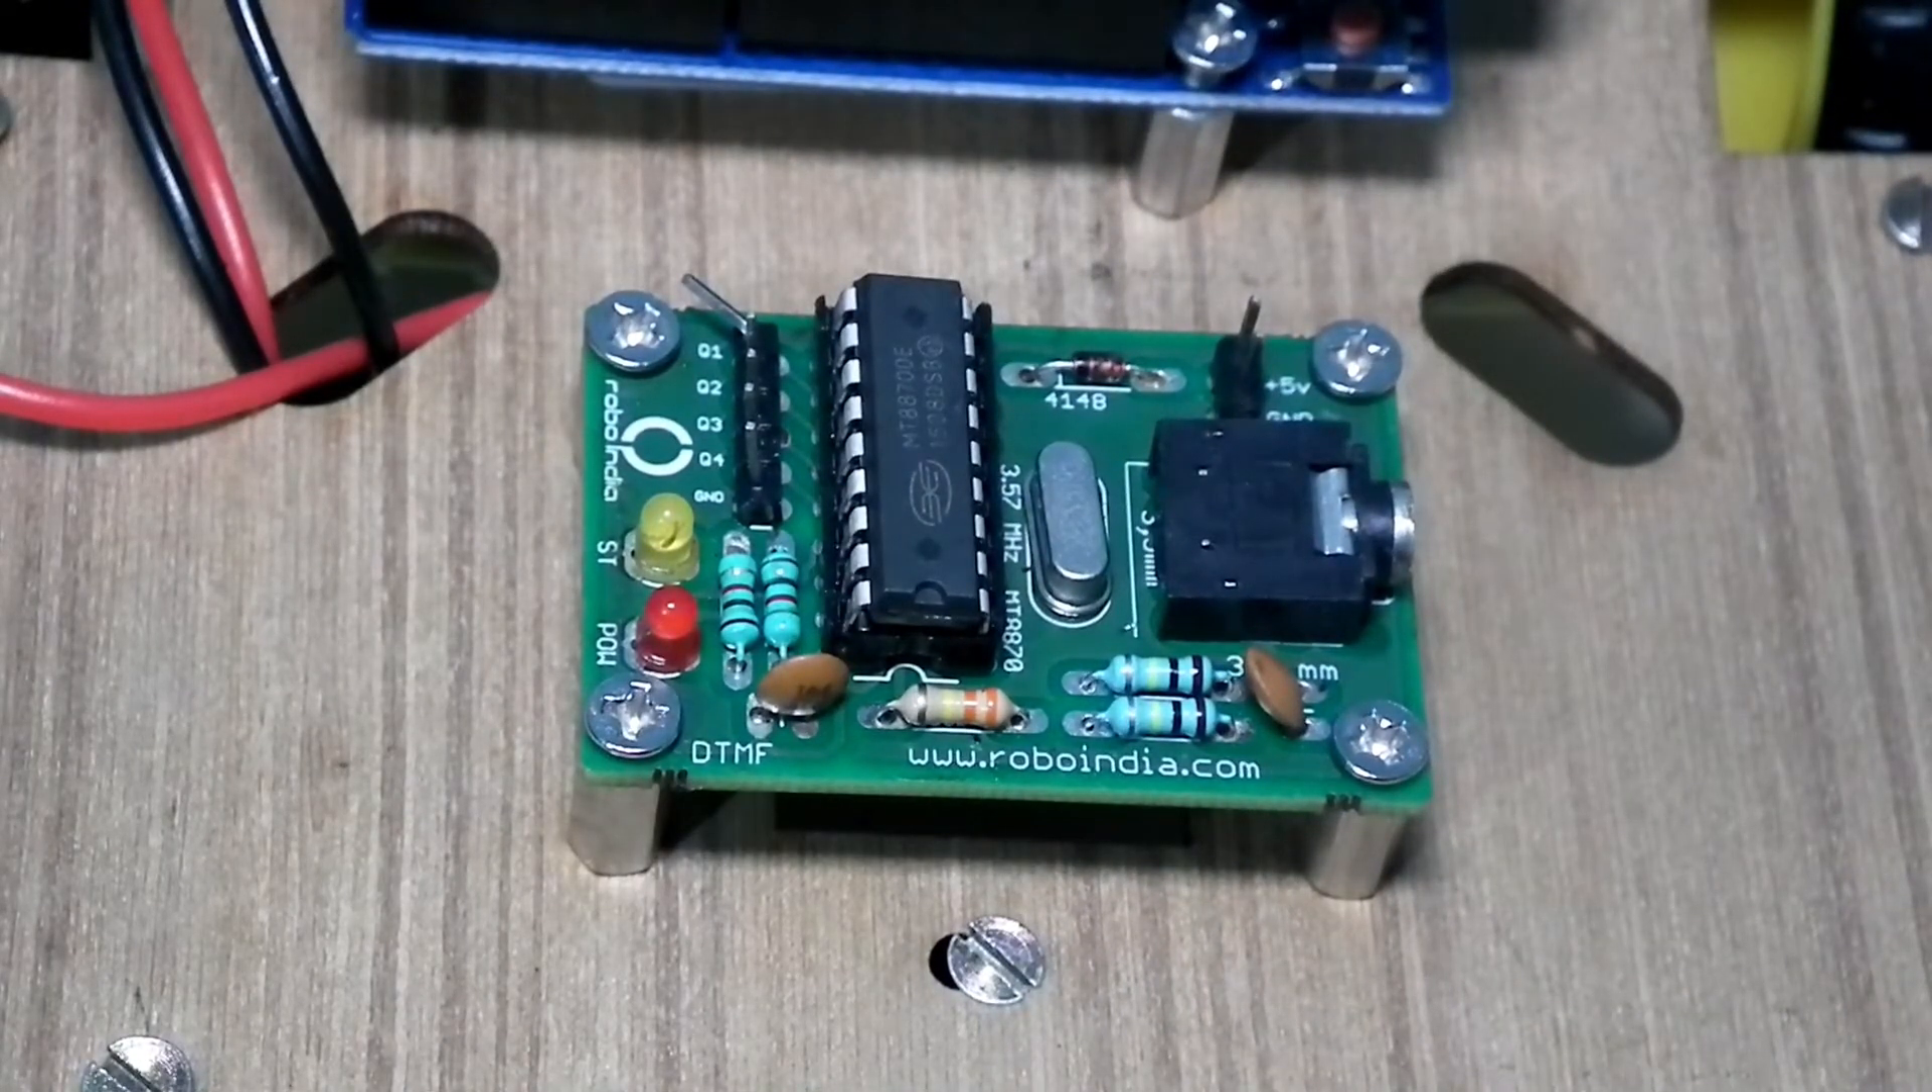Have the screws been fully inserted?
Yes.